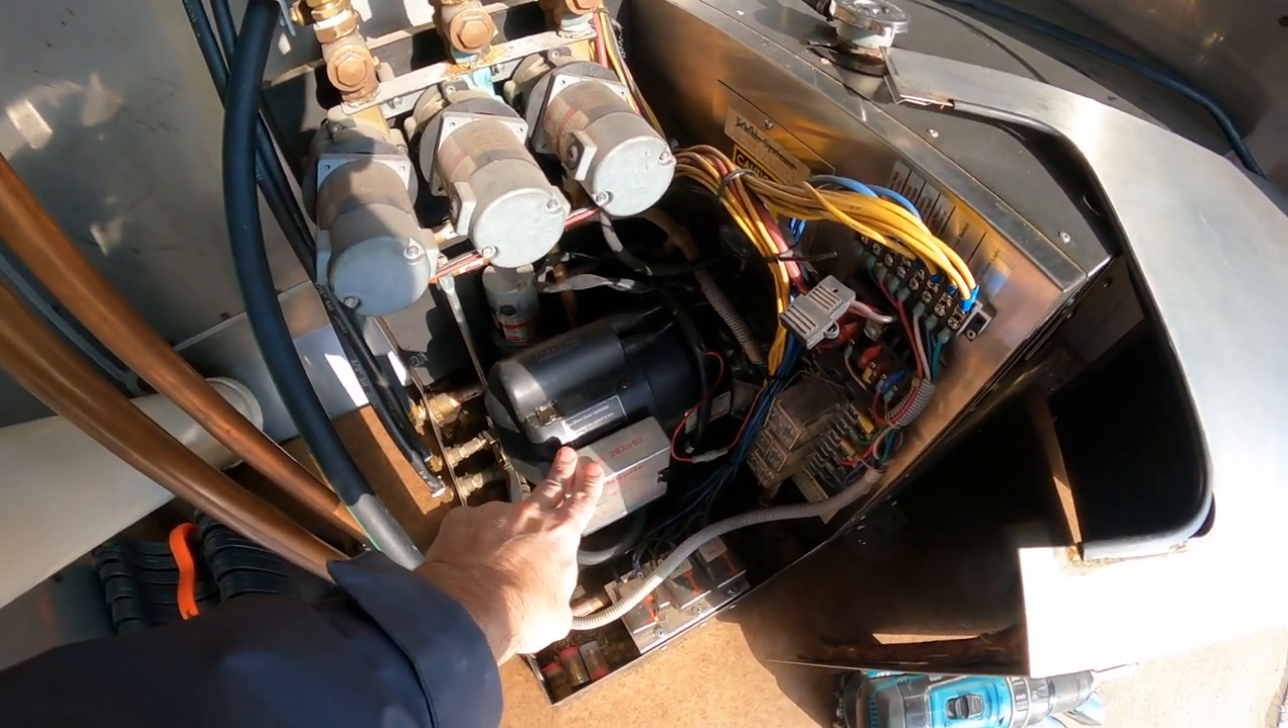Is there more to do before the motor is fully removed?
Yes.